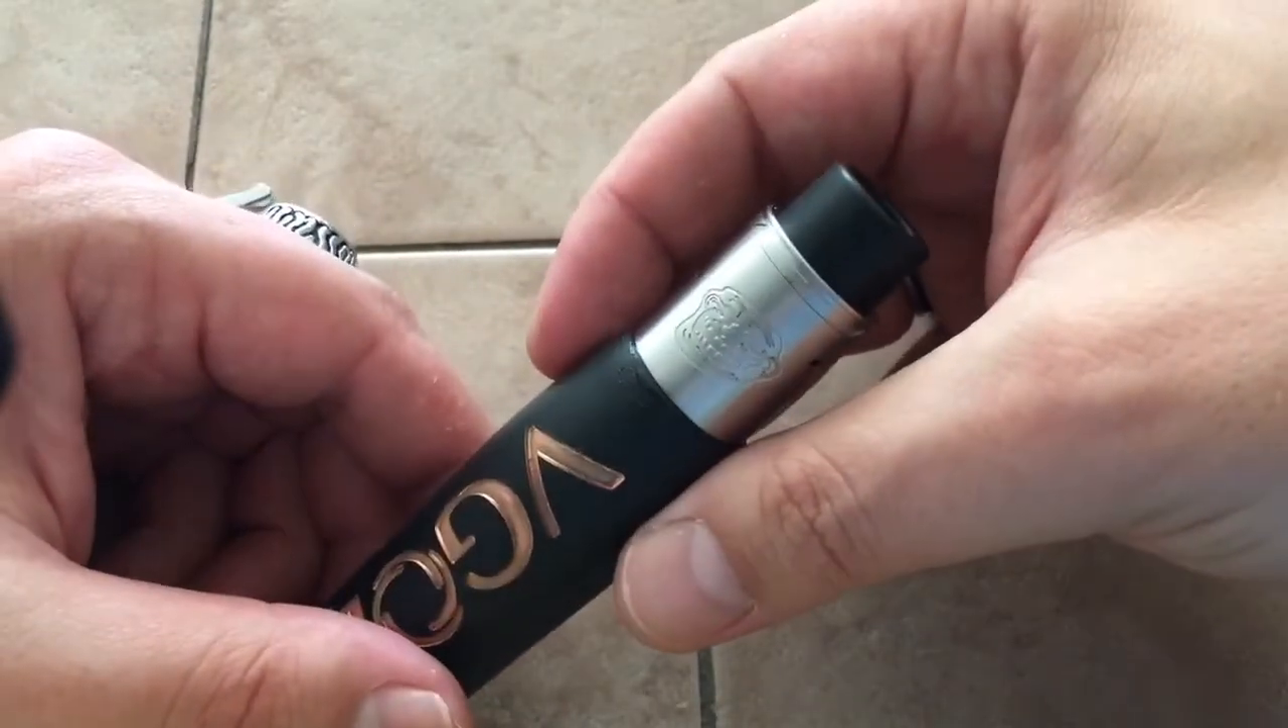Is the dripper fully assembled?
Yes.